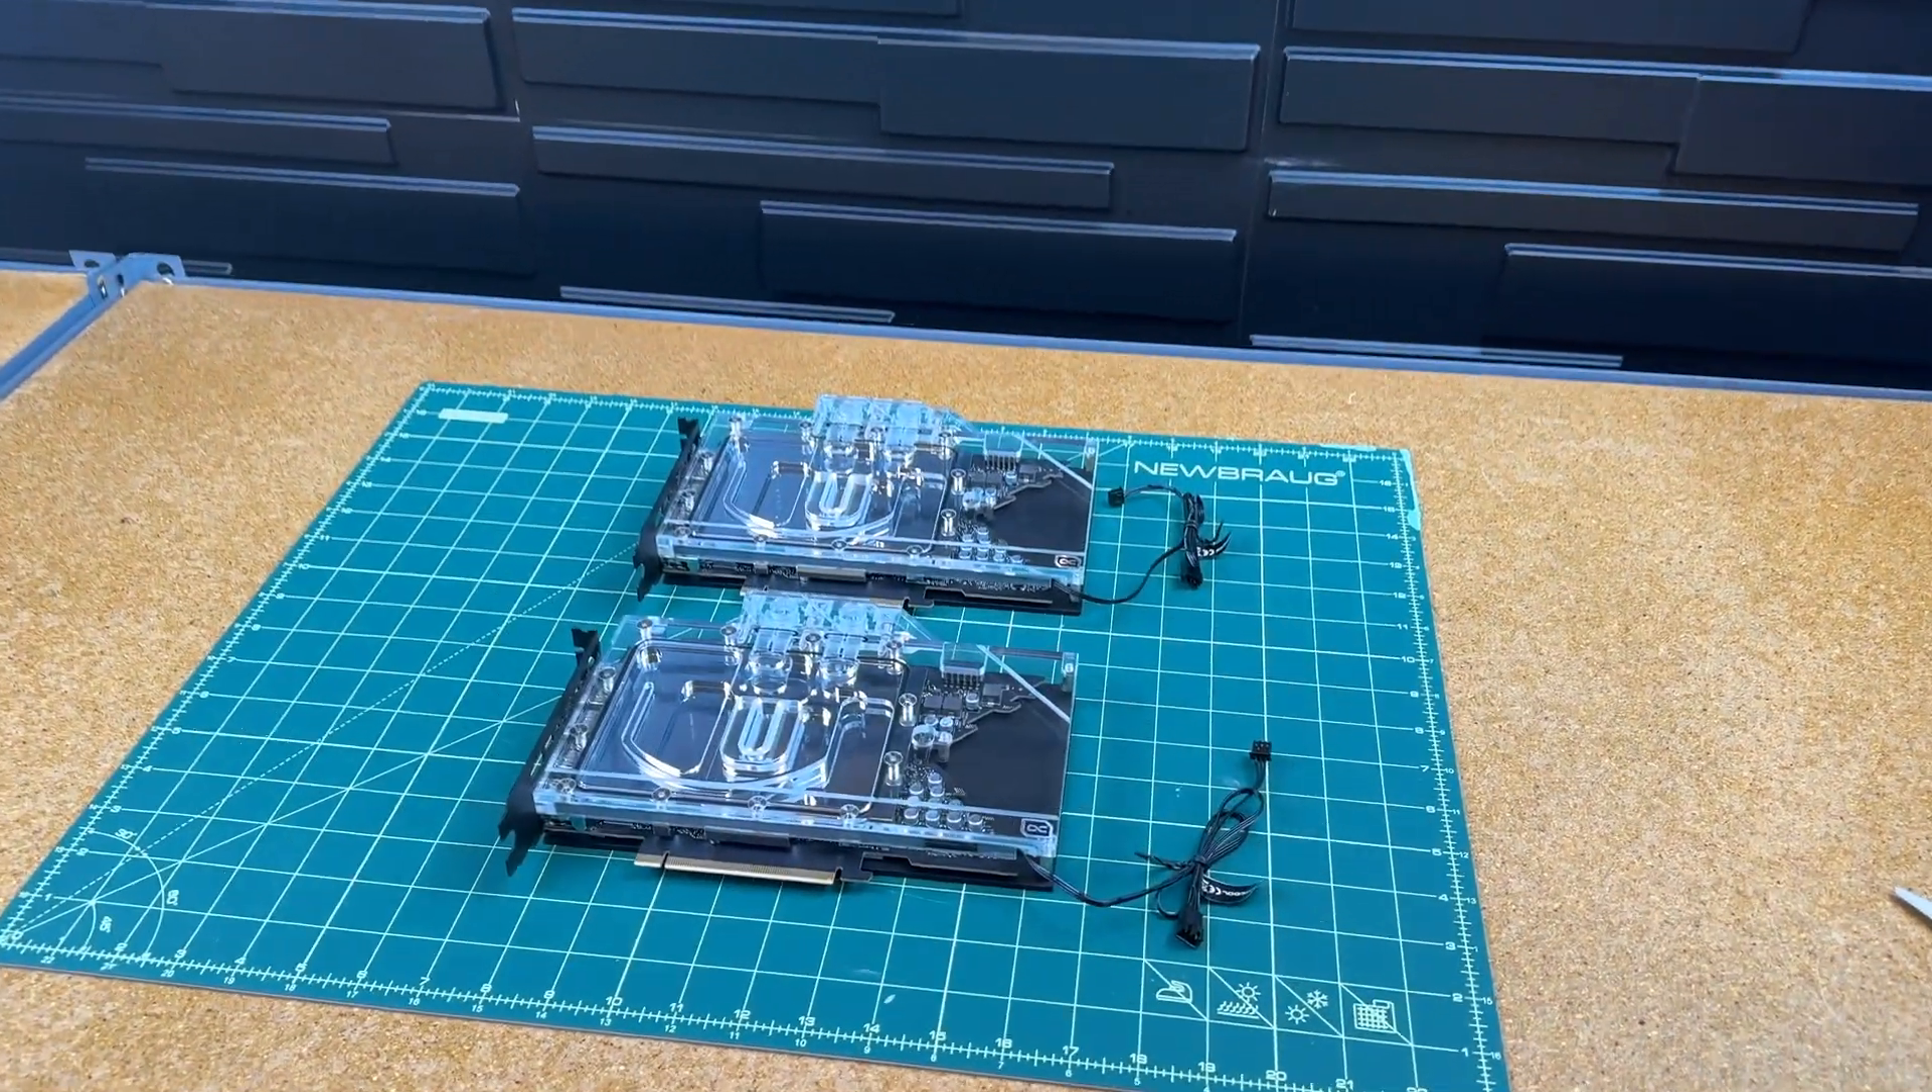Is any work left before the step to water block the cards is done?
No.